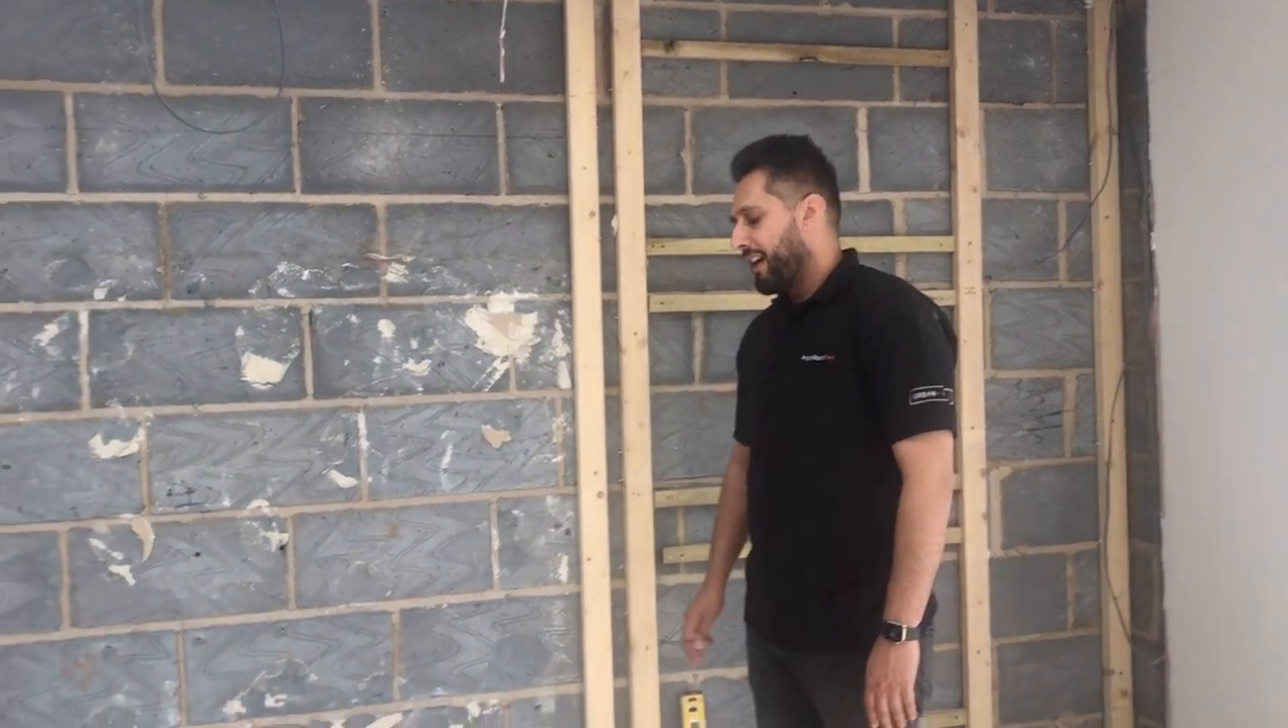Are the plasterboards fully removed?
Yes.